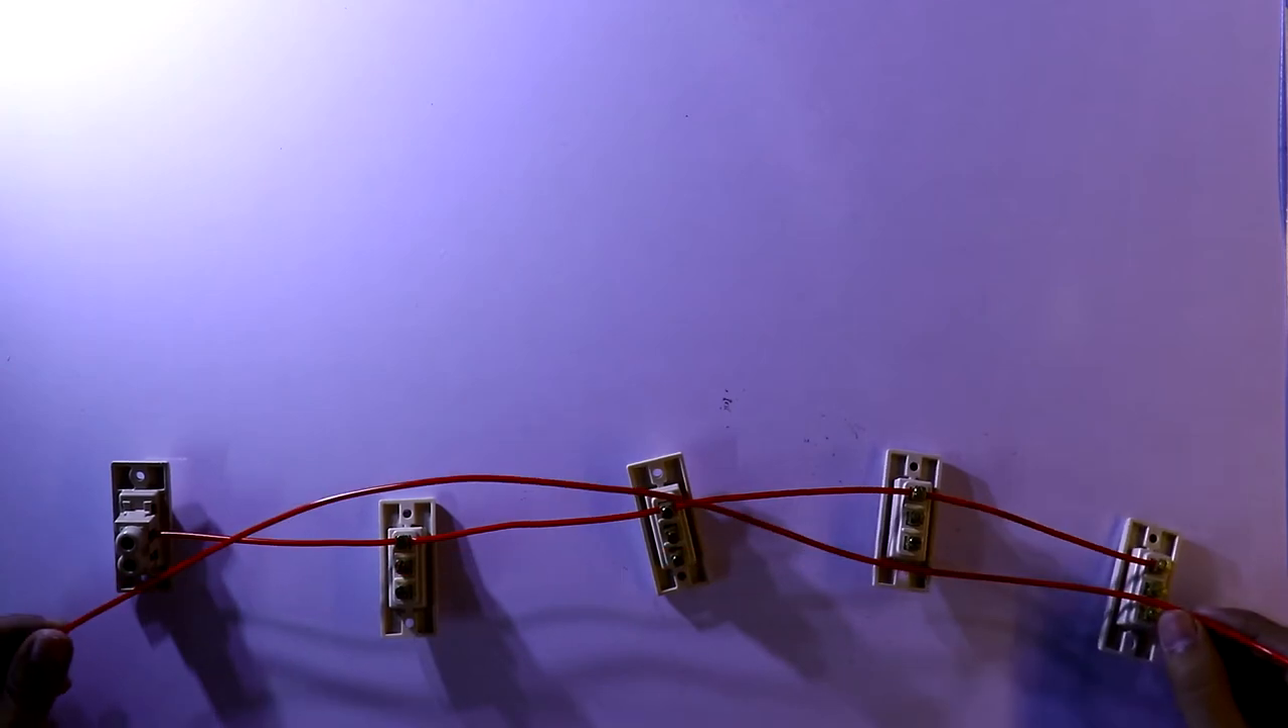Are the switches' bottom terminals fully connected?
No.